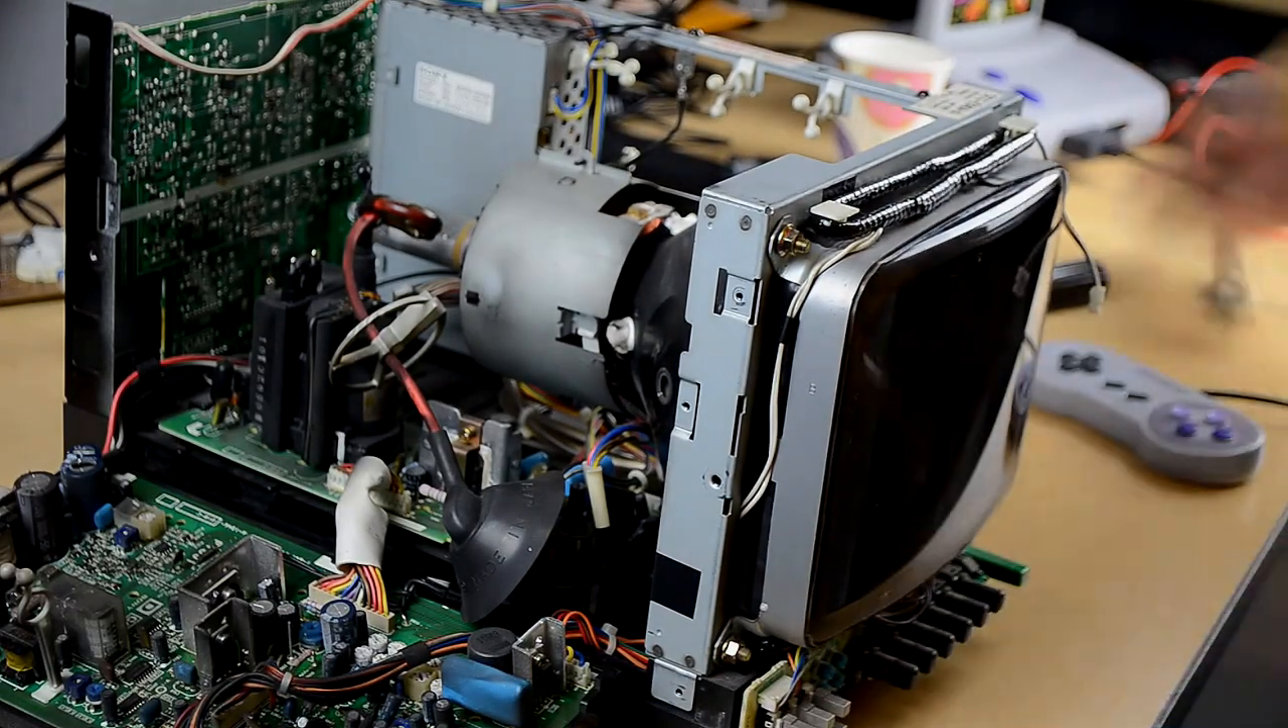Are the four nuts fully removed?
No.